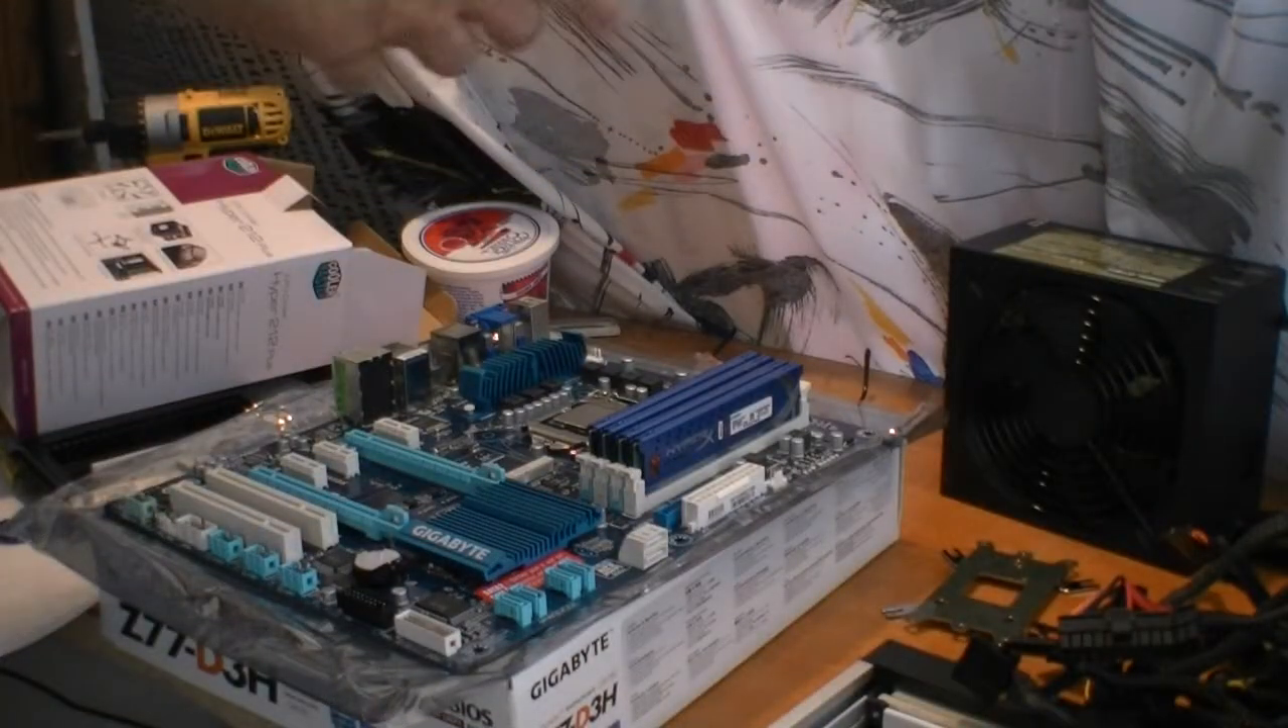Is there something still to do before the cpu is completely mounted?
No.